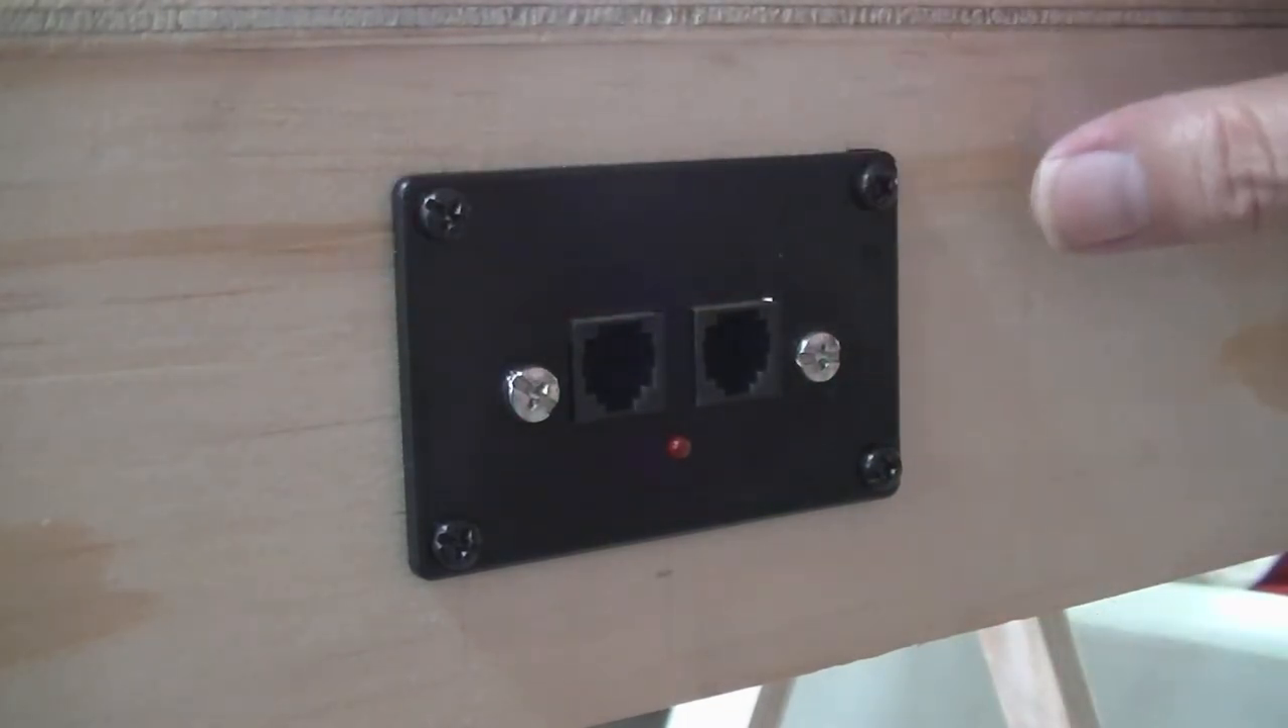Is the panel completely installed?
Yes.